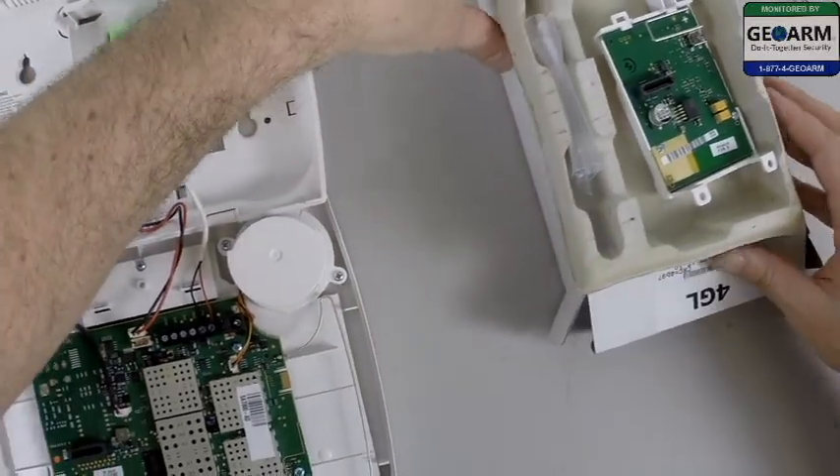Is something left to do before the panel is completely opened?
No.